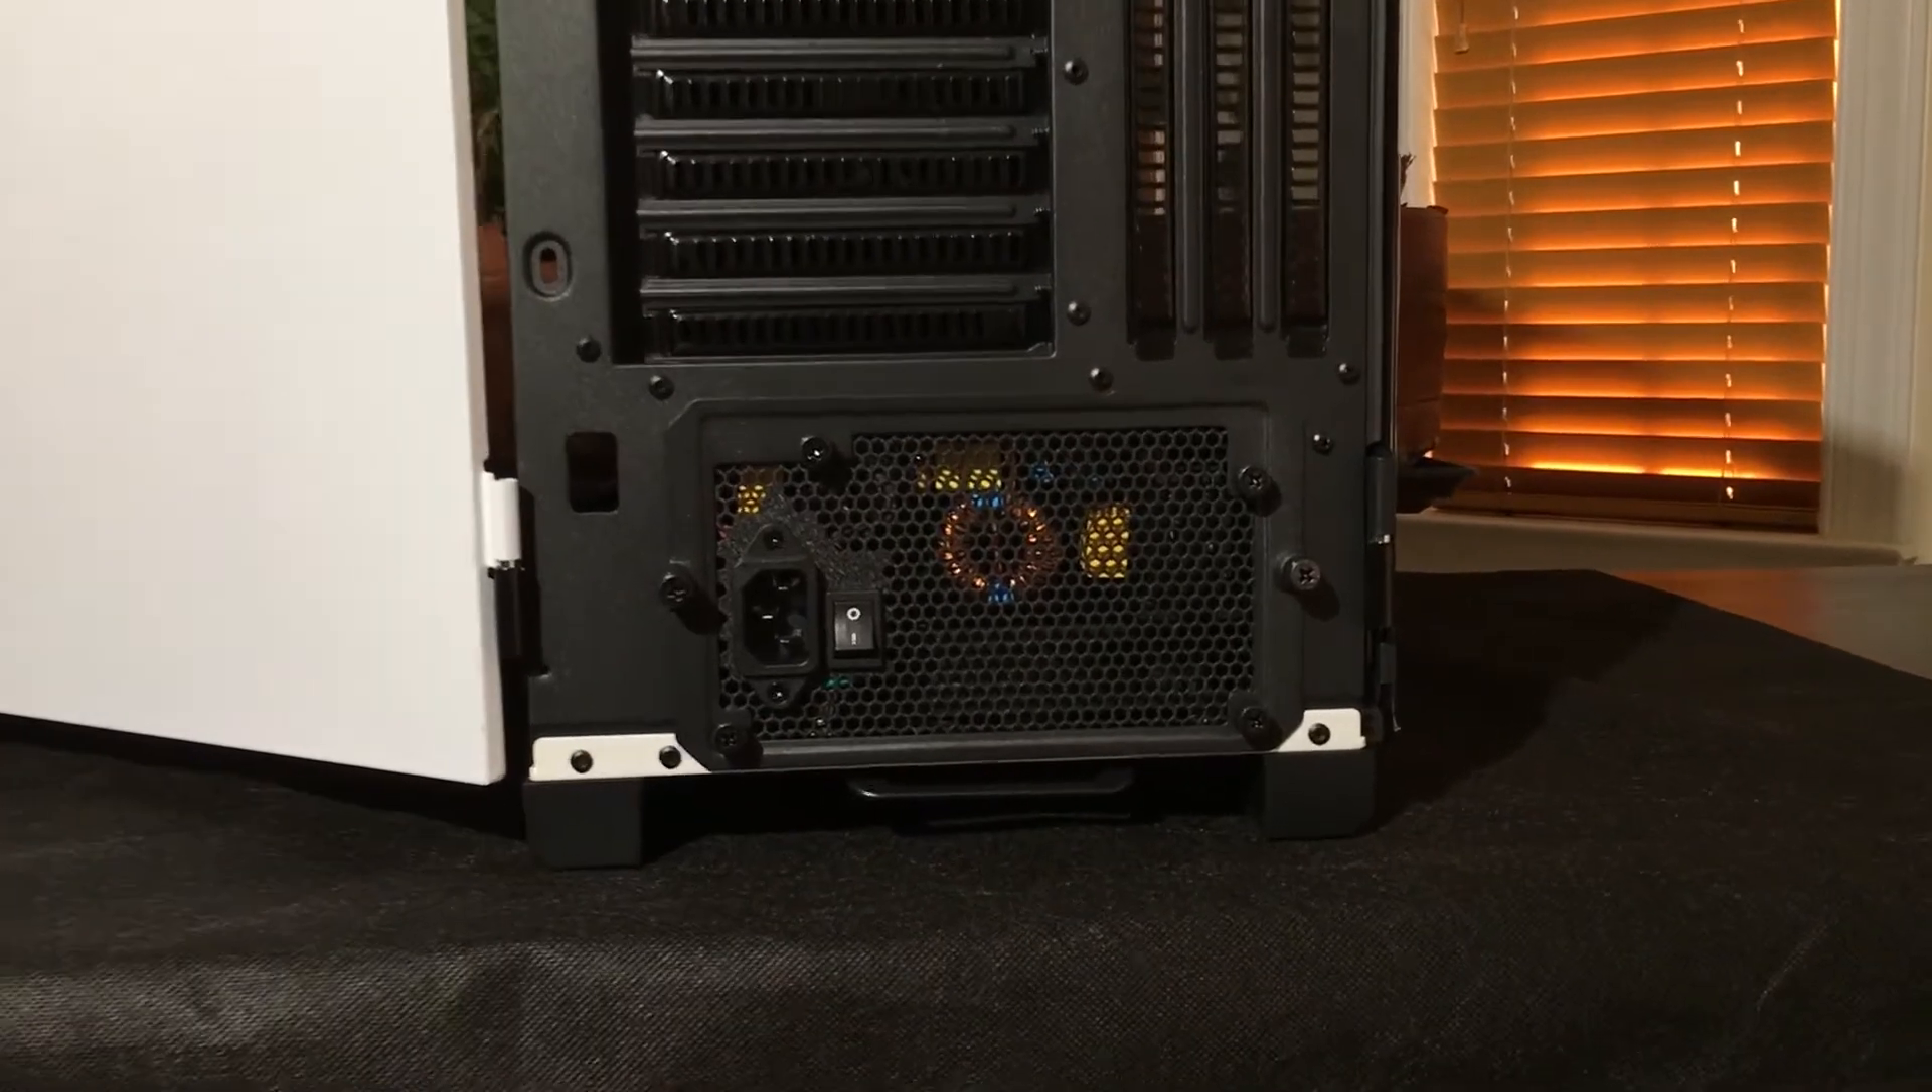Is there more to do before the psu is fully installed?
No.